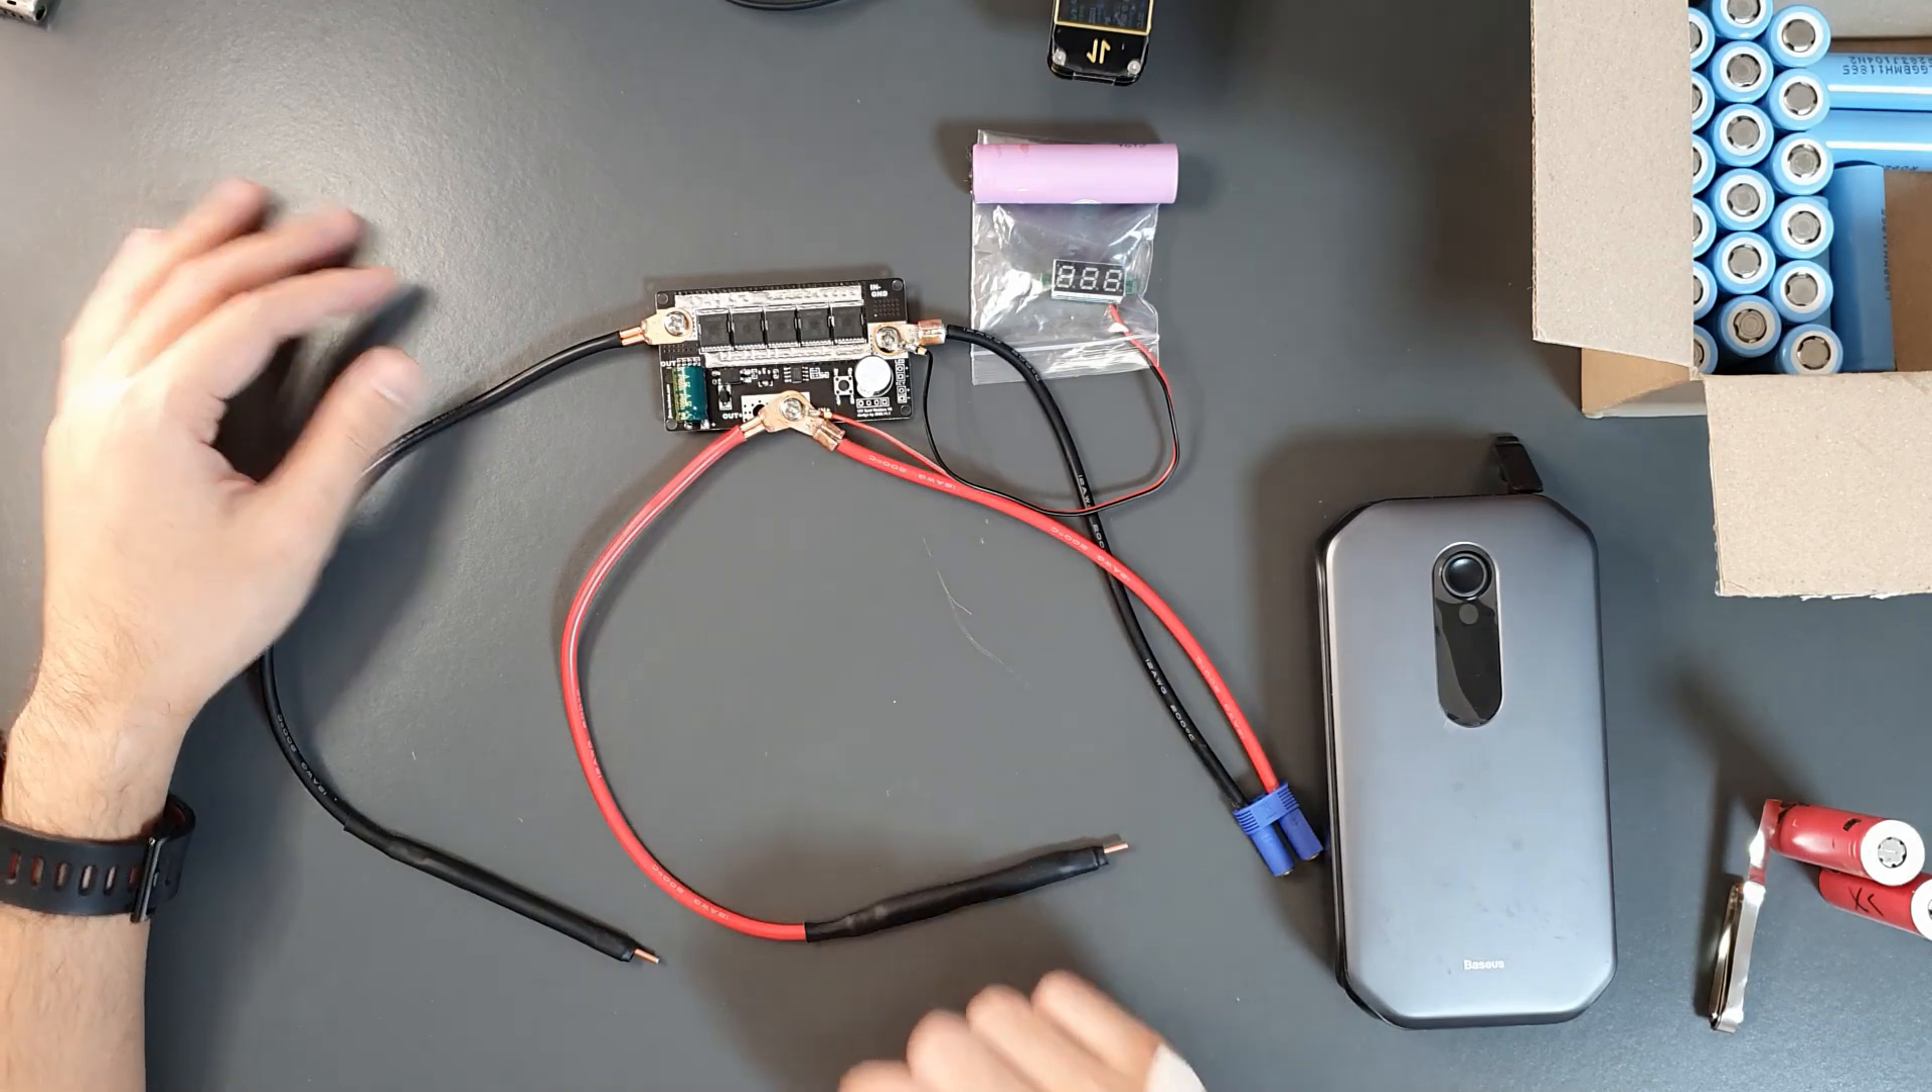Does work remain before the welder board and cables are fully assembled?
No.